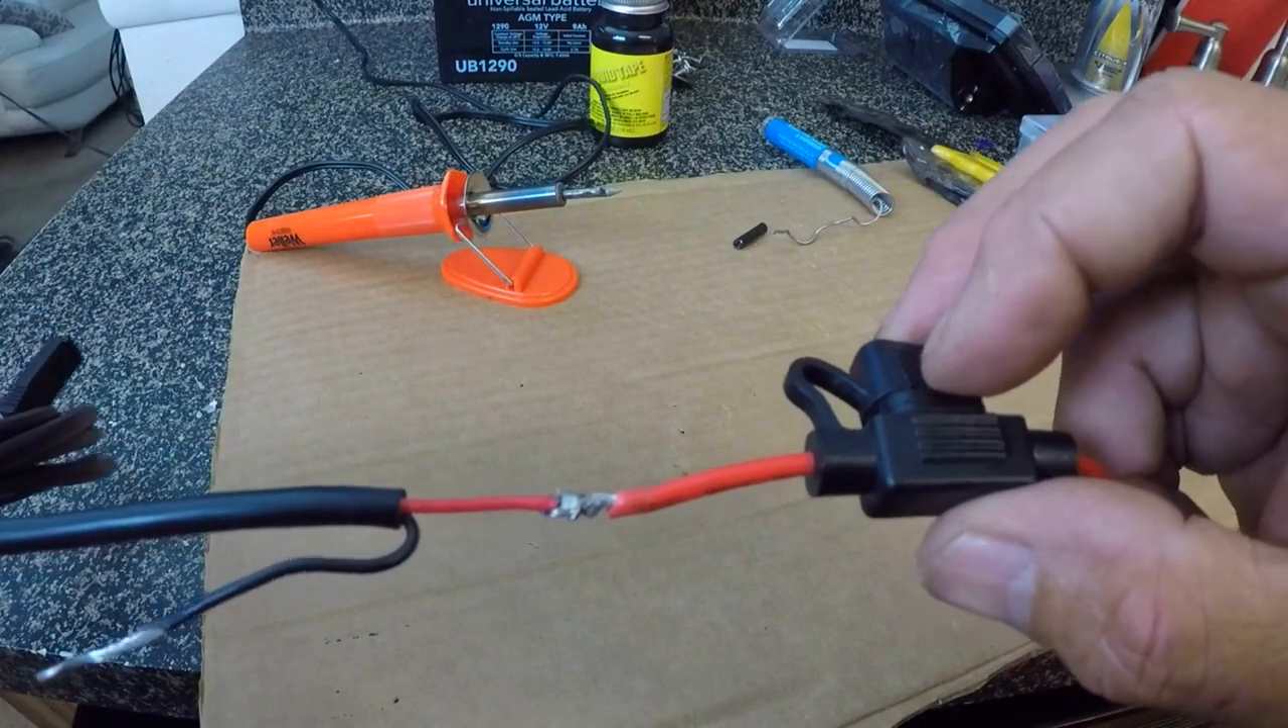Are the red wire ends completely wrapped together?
Yes.